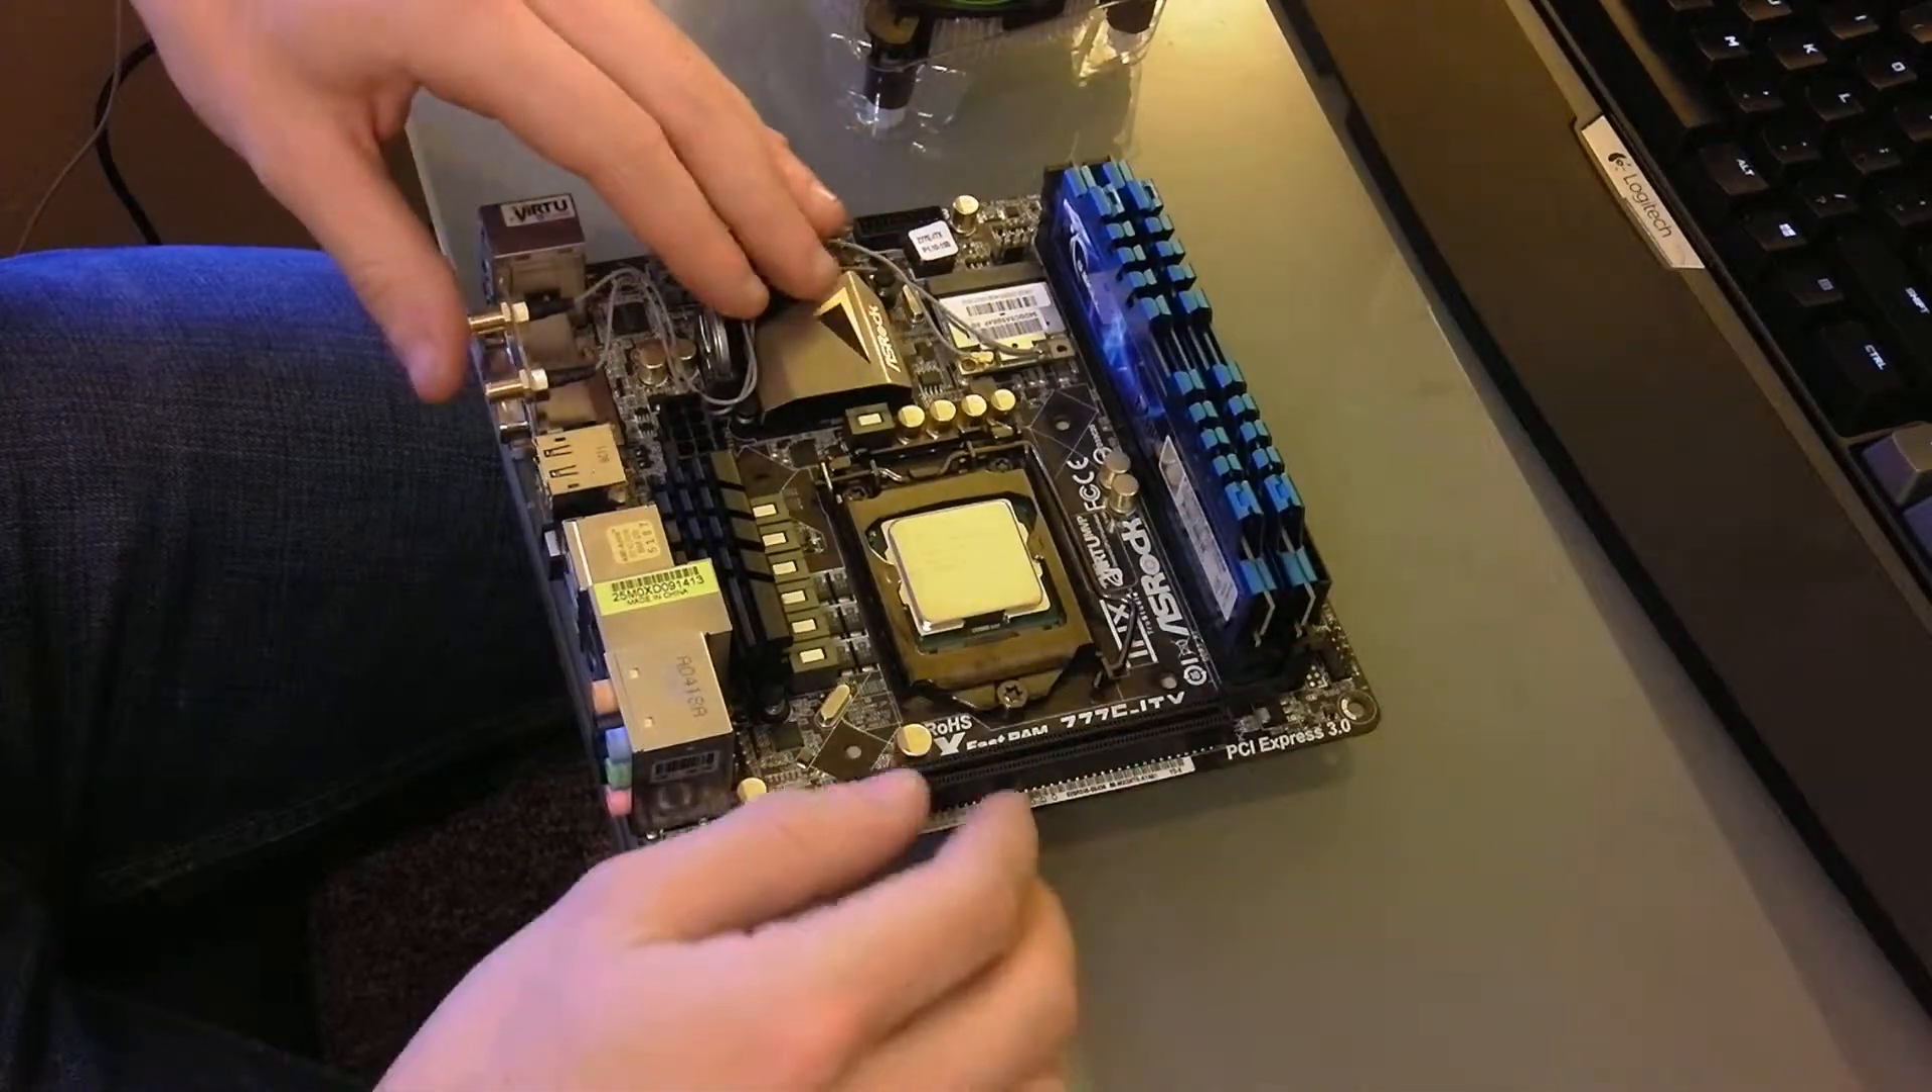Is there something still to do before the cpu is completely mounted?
No.